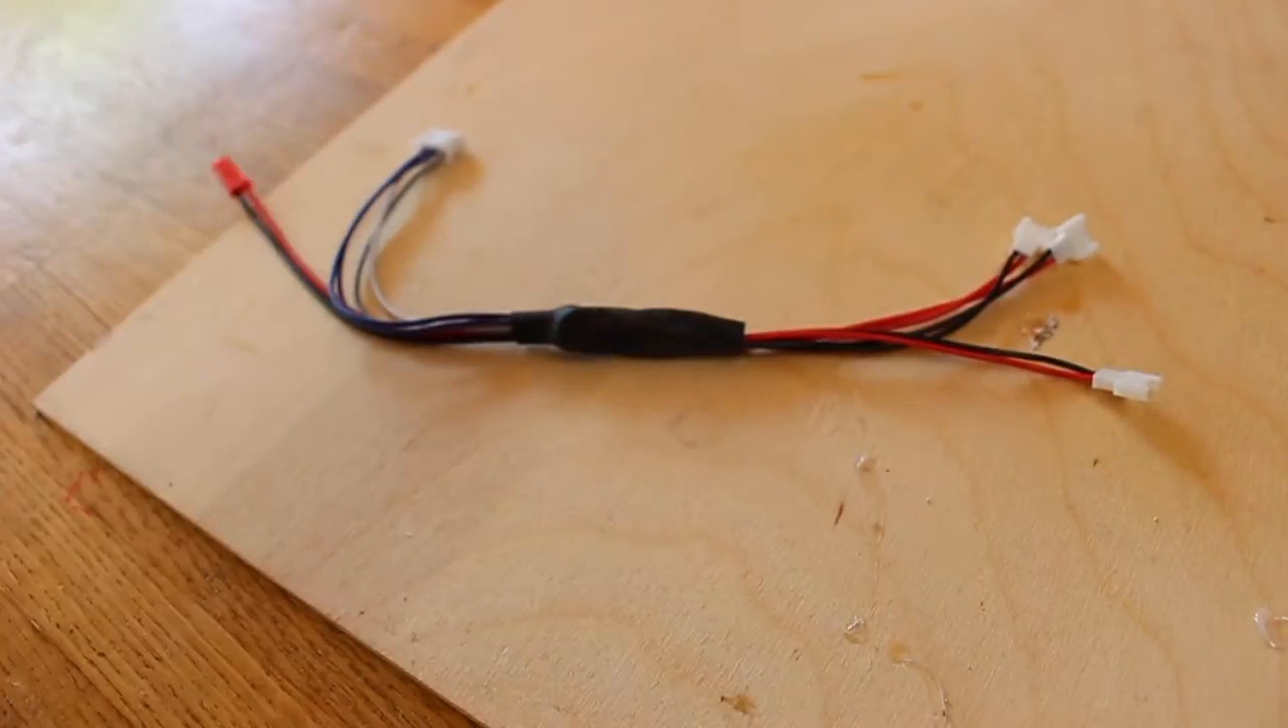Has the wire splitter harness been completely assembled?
Yes.